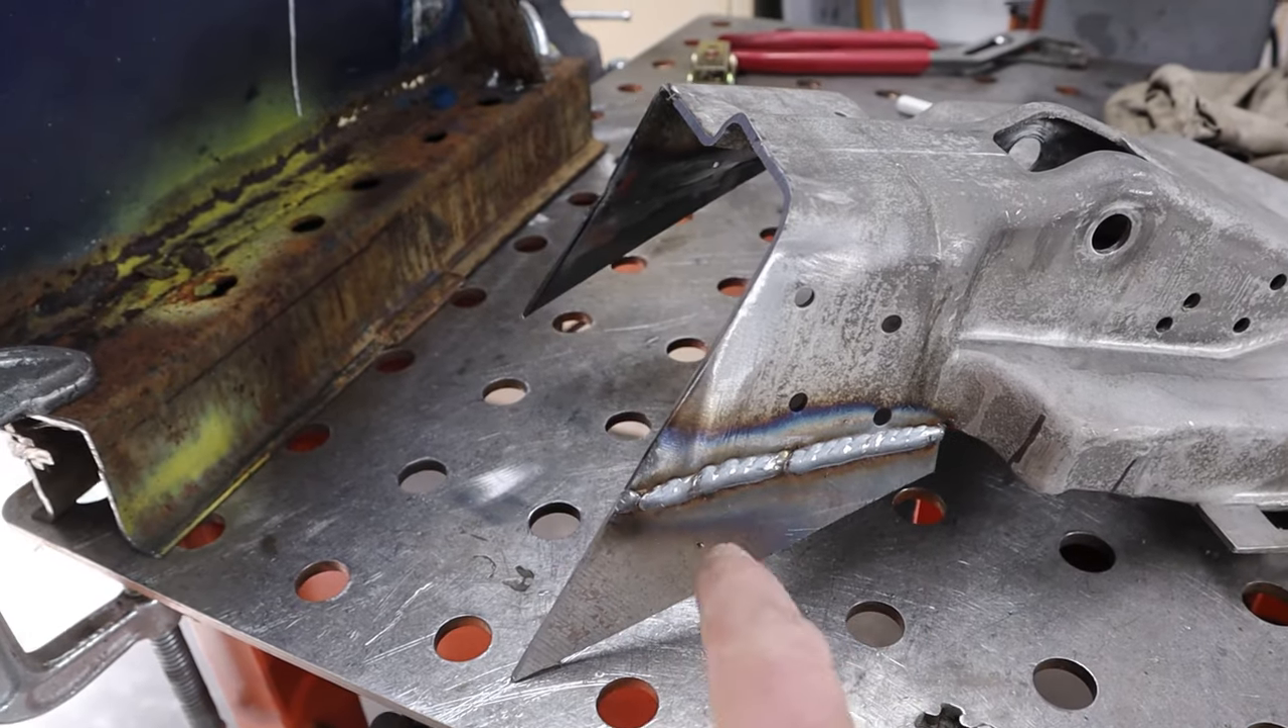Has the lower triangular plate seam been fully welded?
Yes.